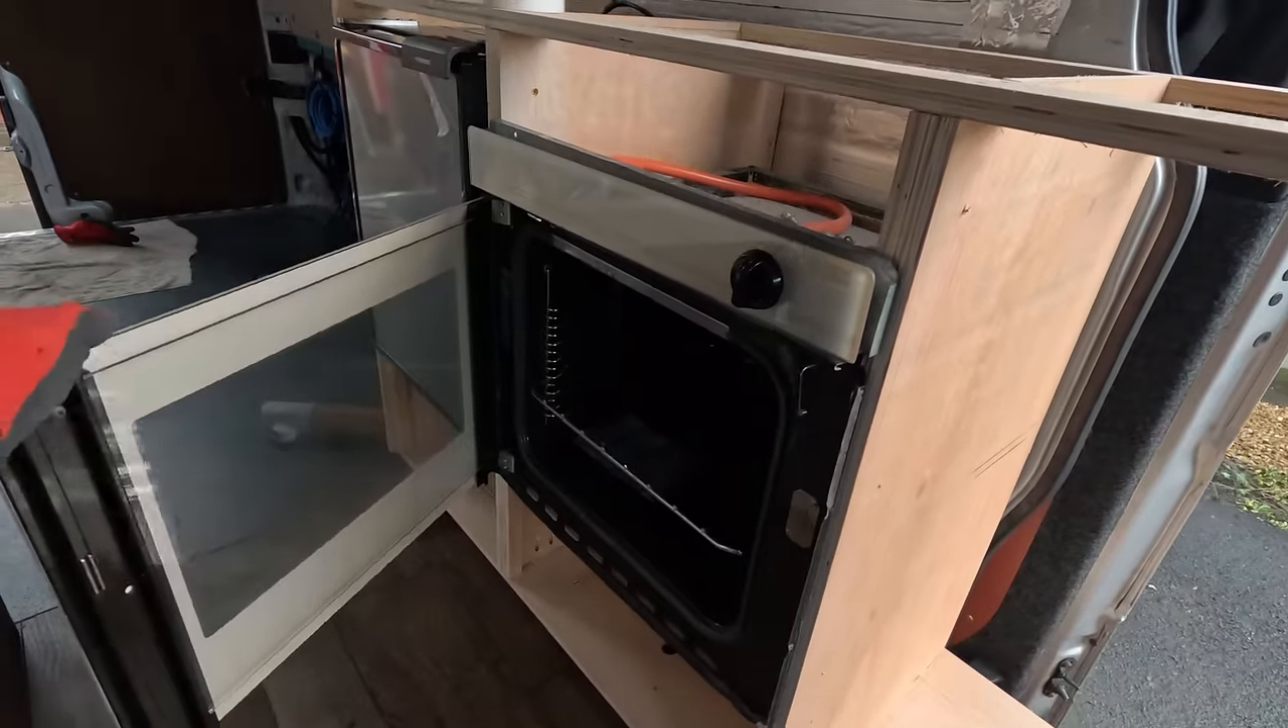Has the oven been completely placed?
Yes.